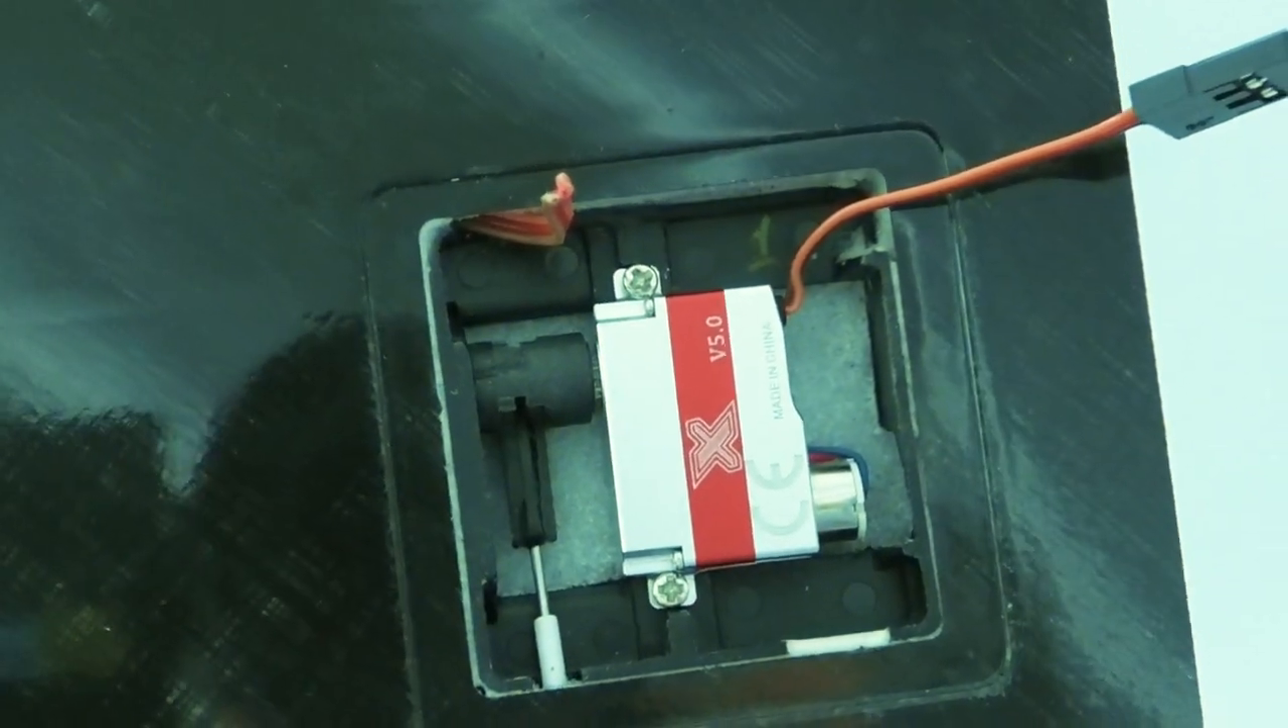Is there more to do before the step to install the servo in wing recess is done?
No.